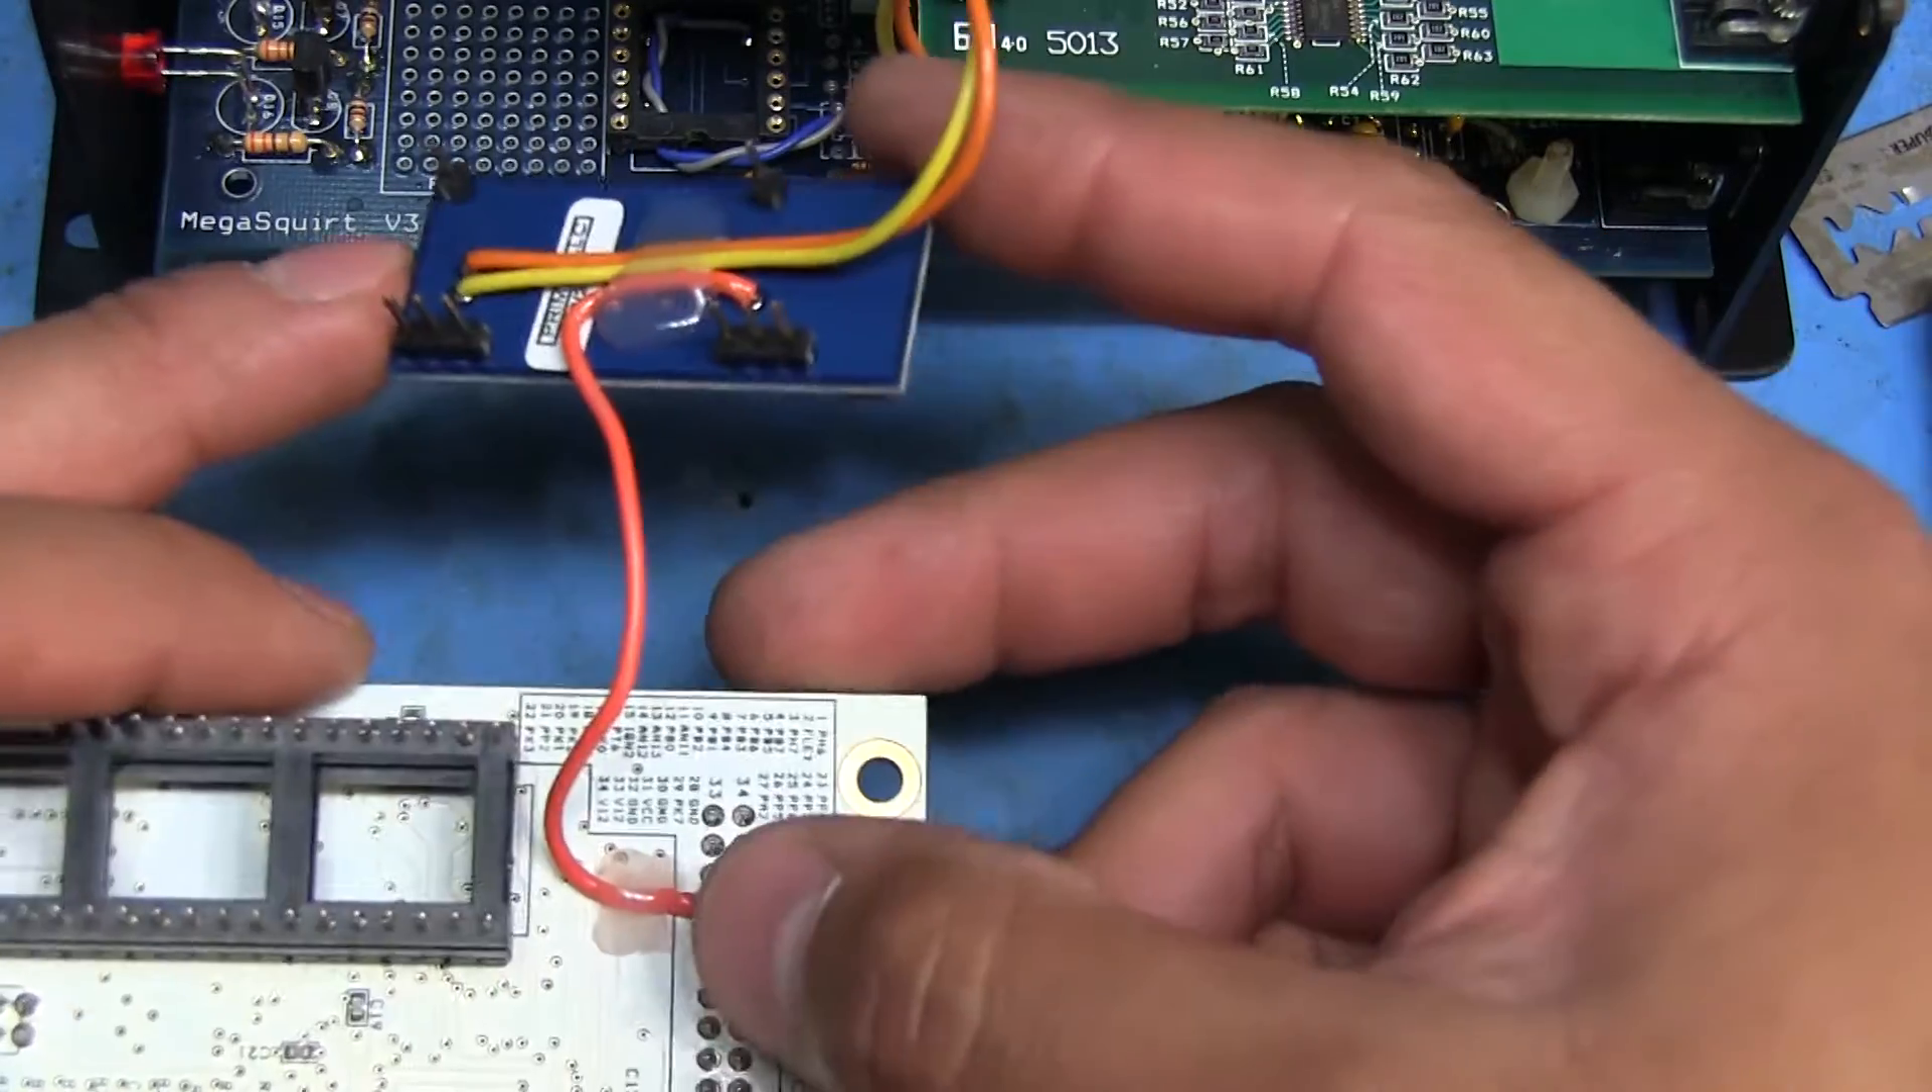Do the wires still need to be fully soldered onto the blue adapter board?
No.